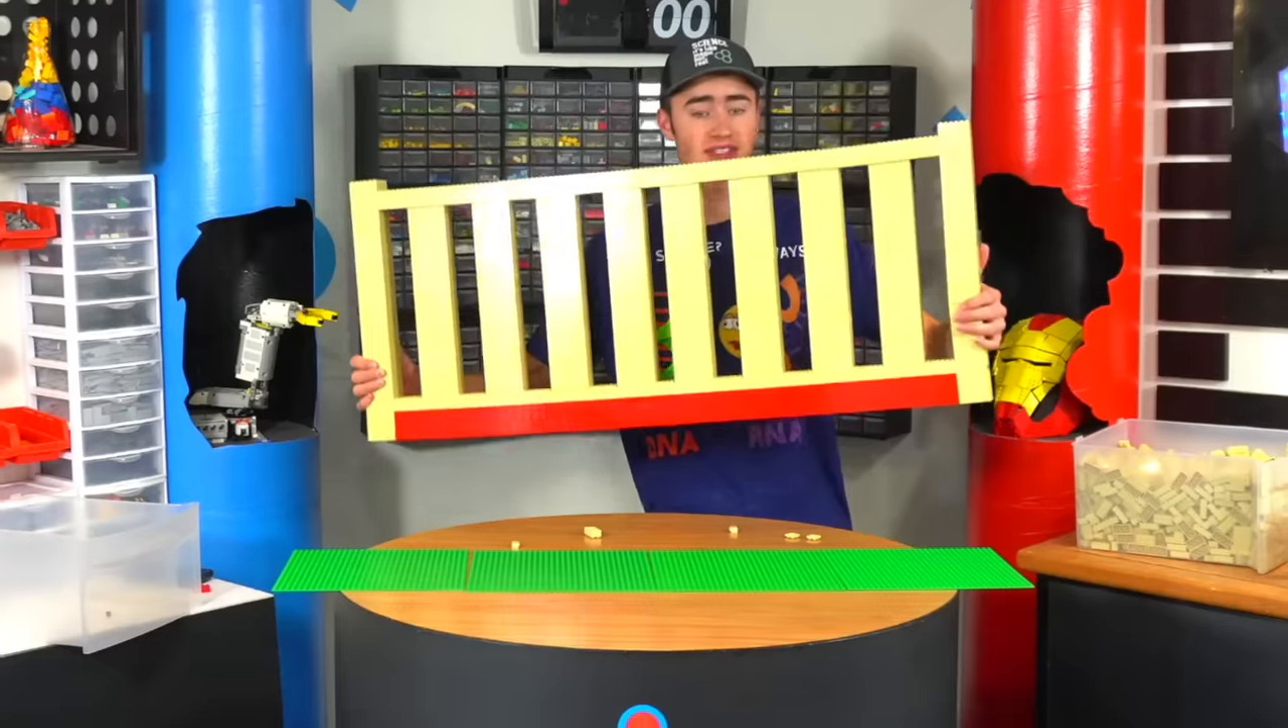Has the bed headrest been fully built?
Yes.